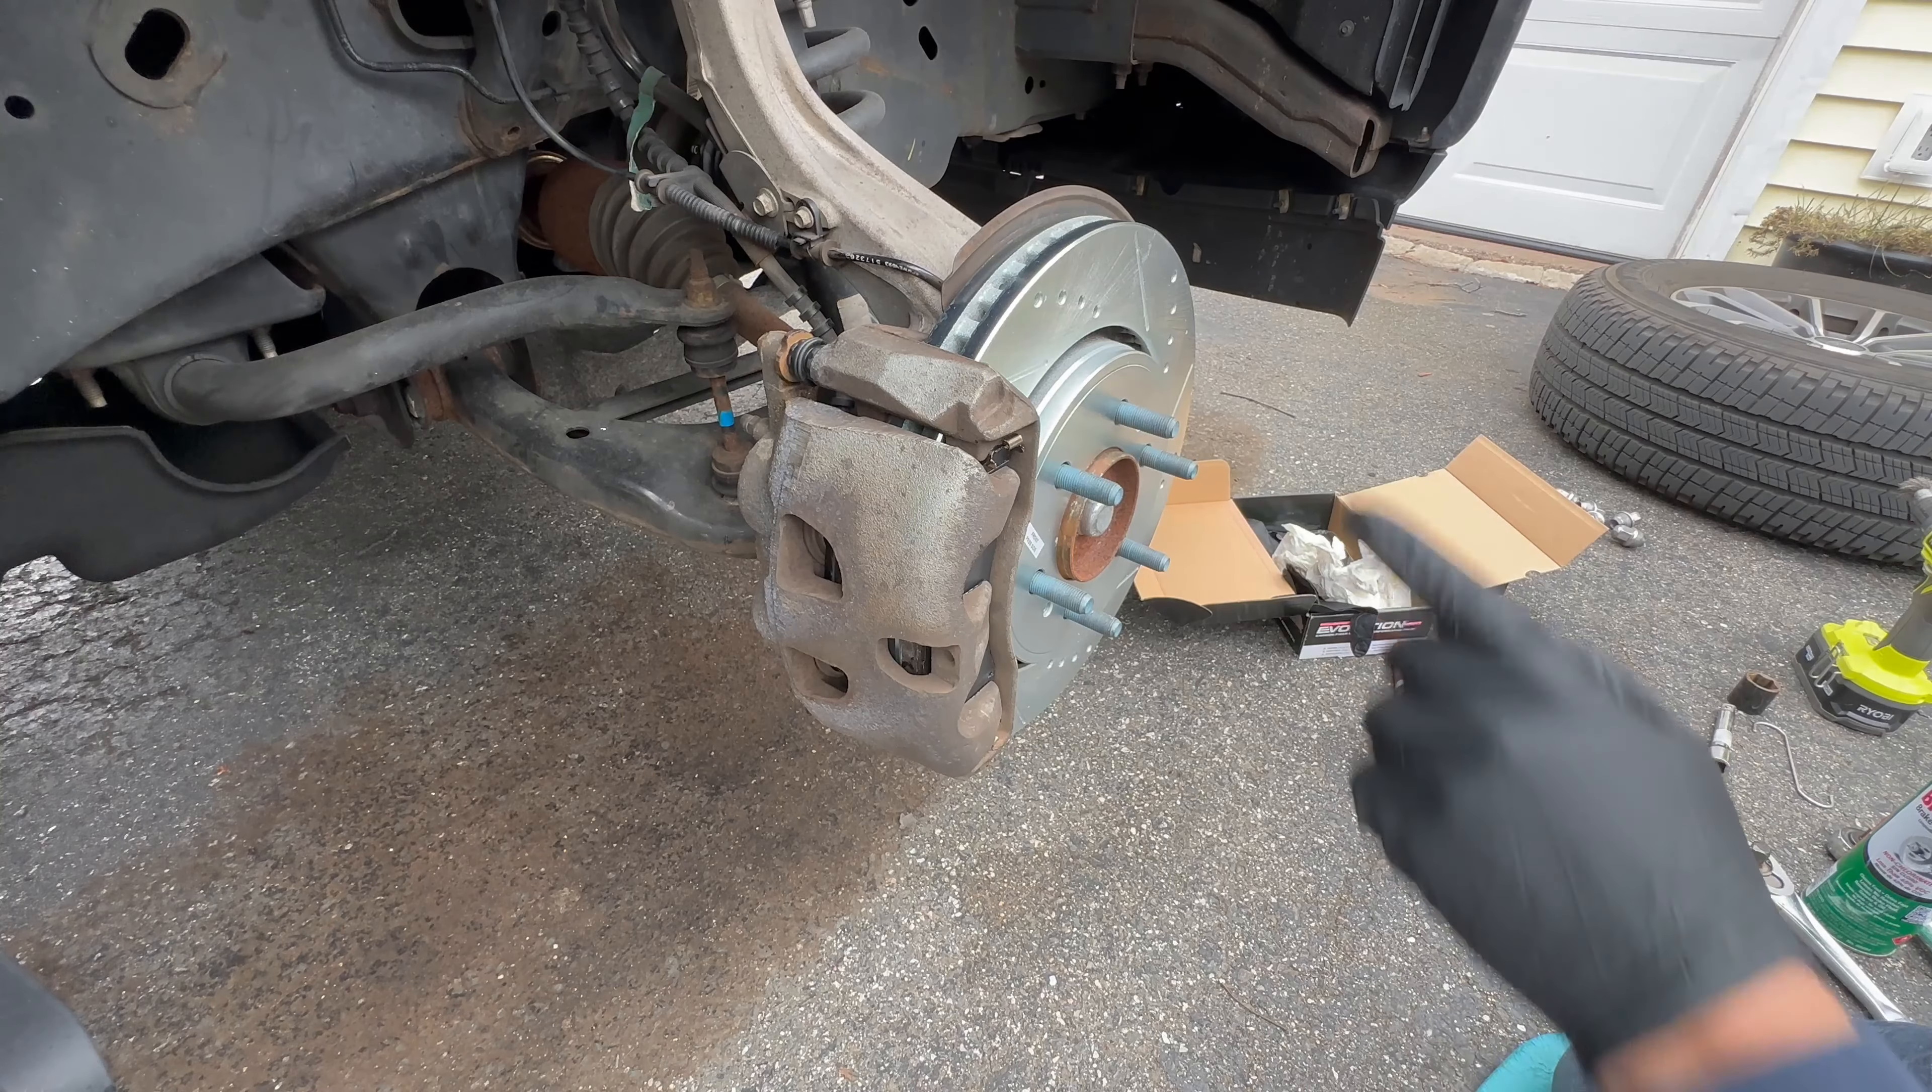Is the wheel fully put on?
No.